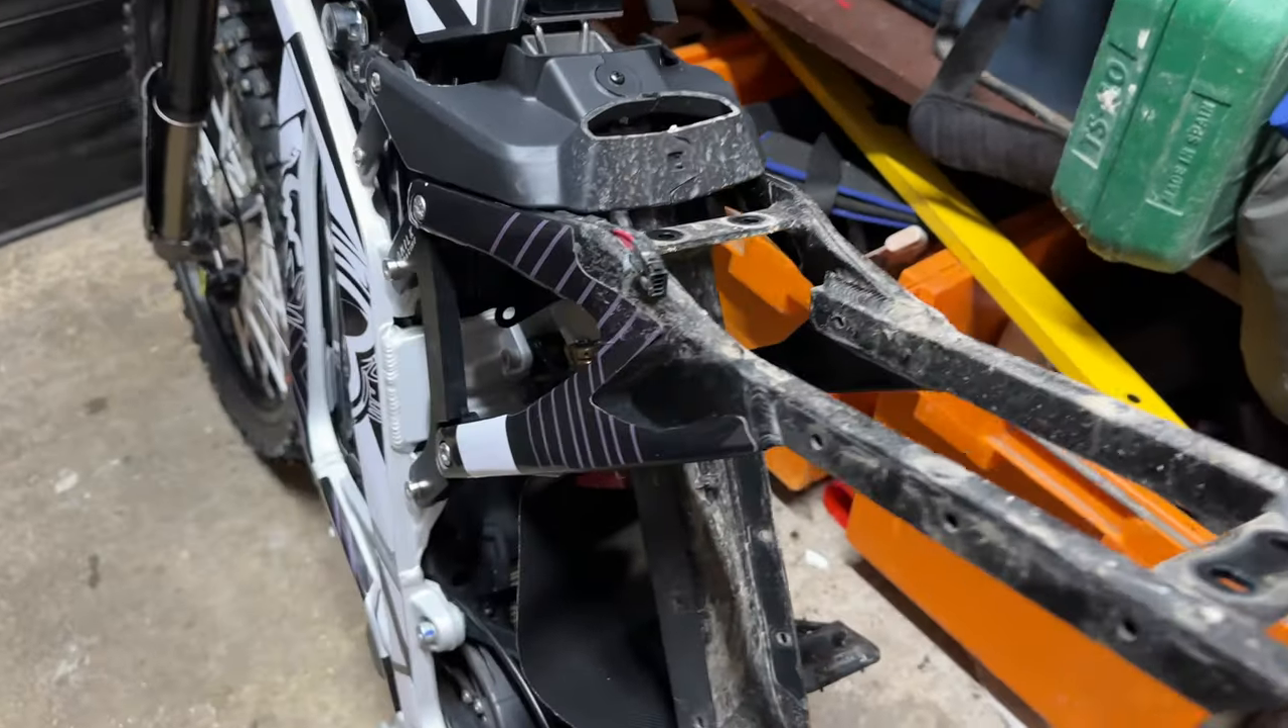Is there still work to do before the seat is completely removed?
No.